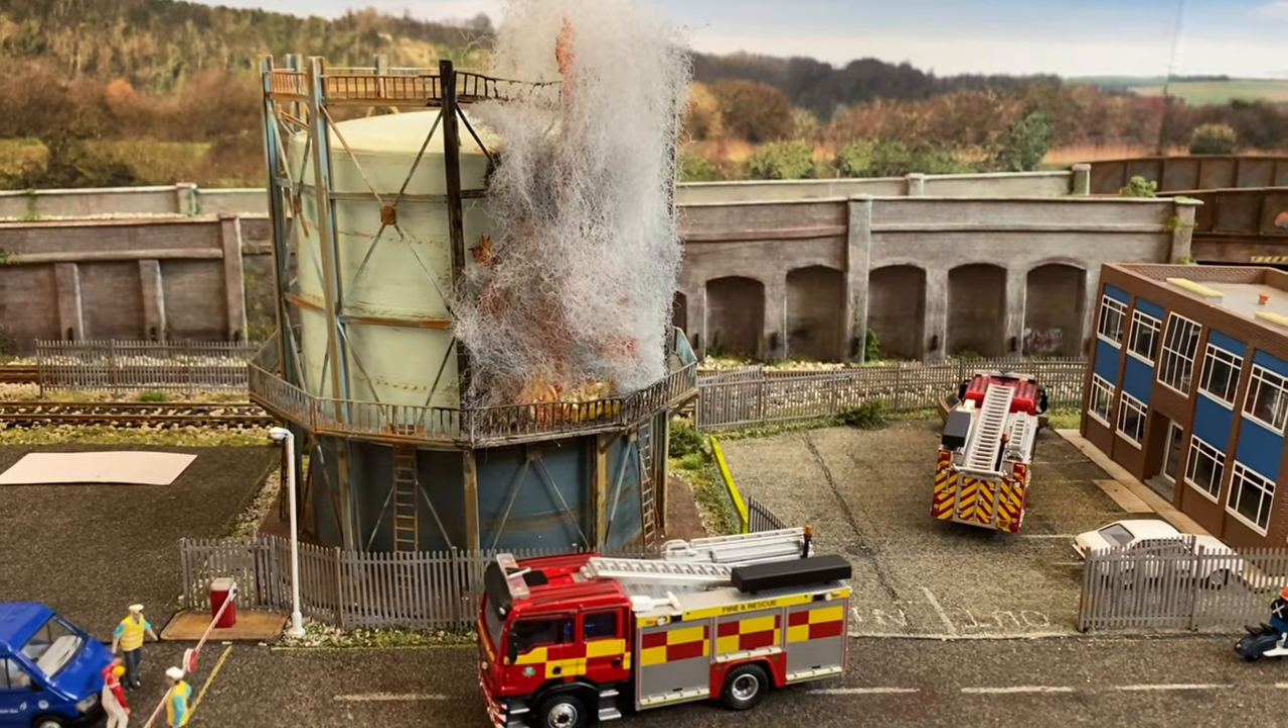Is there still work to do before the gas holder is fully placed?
No.